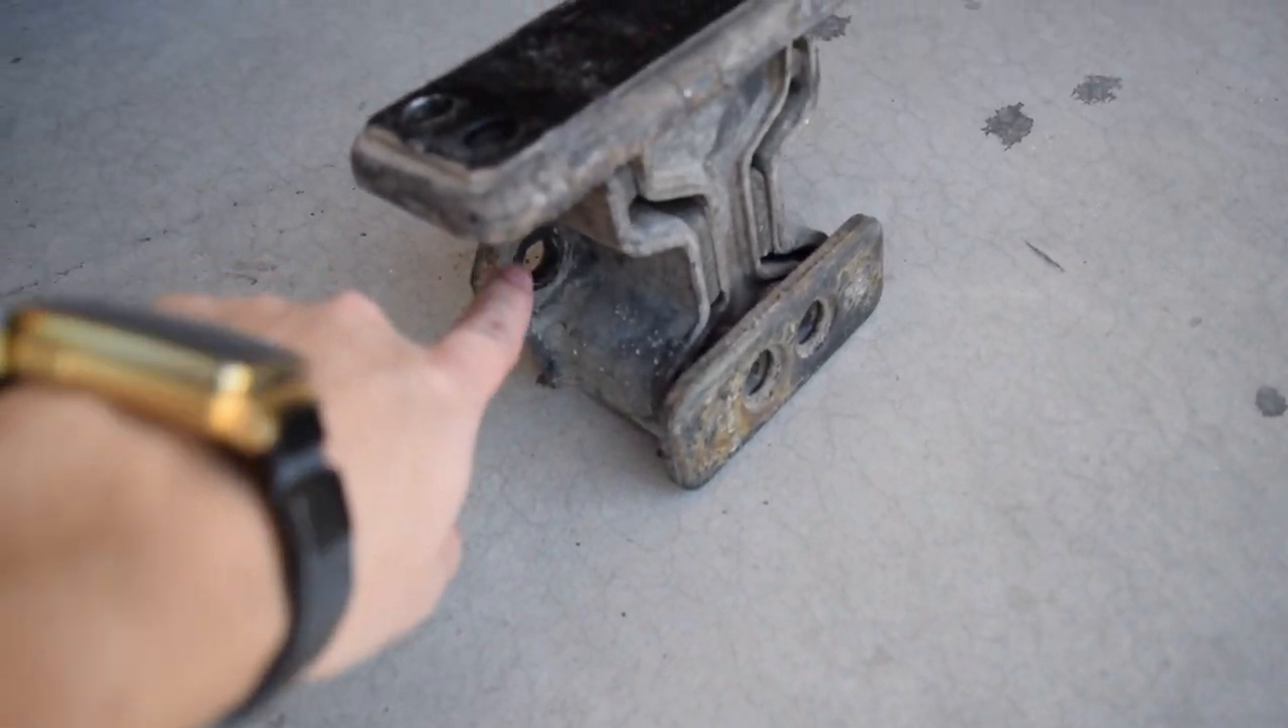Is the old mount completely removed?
Yes.